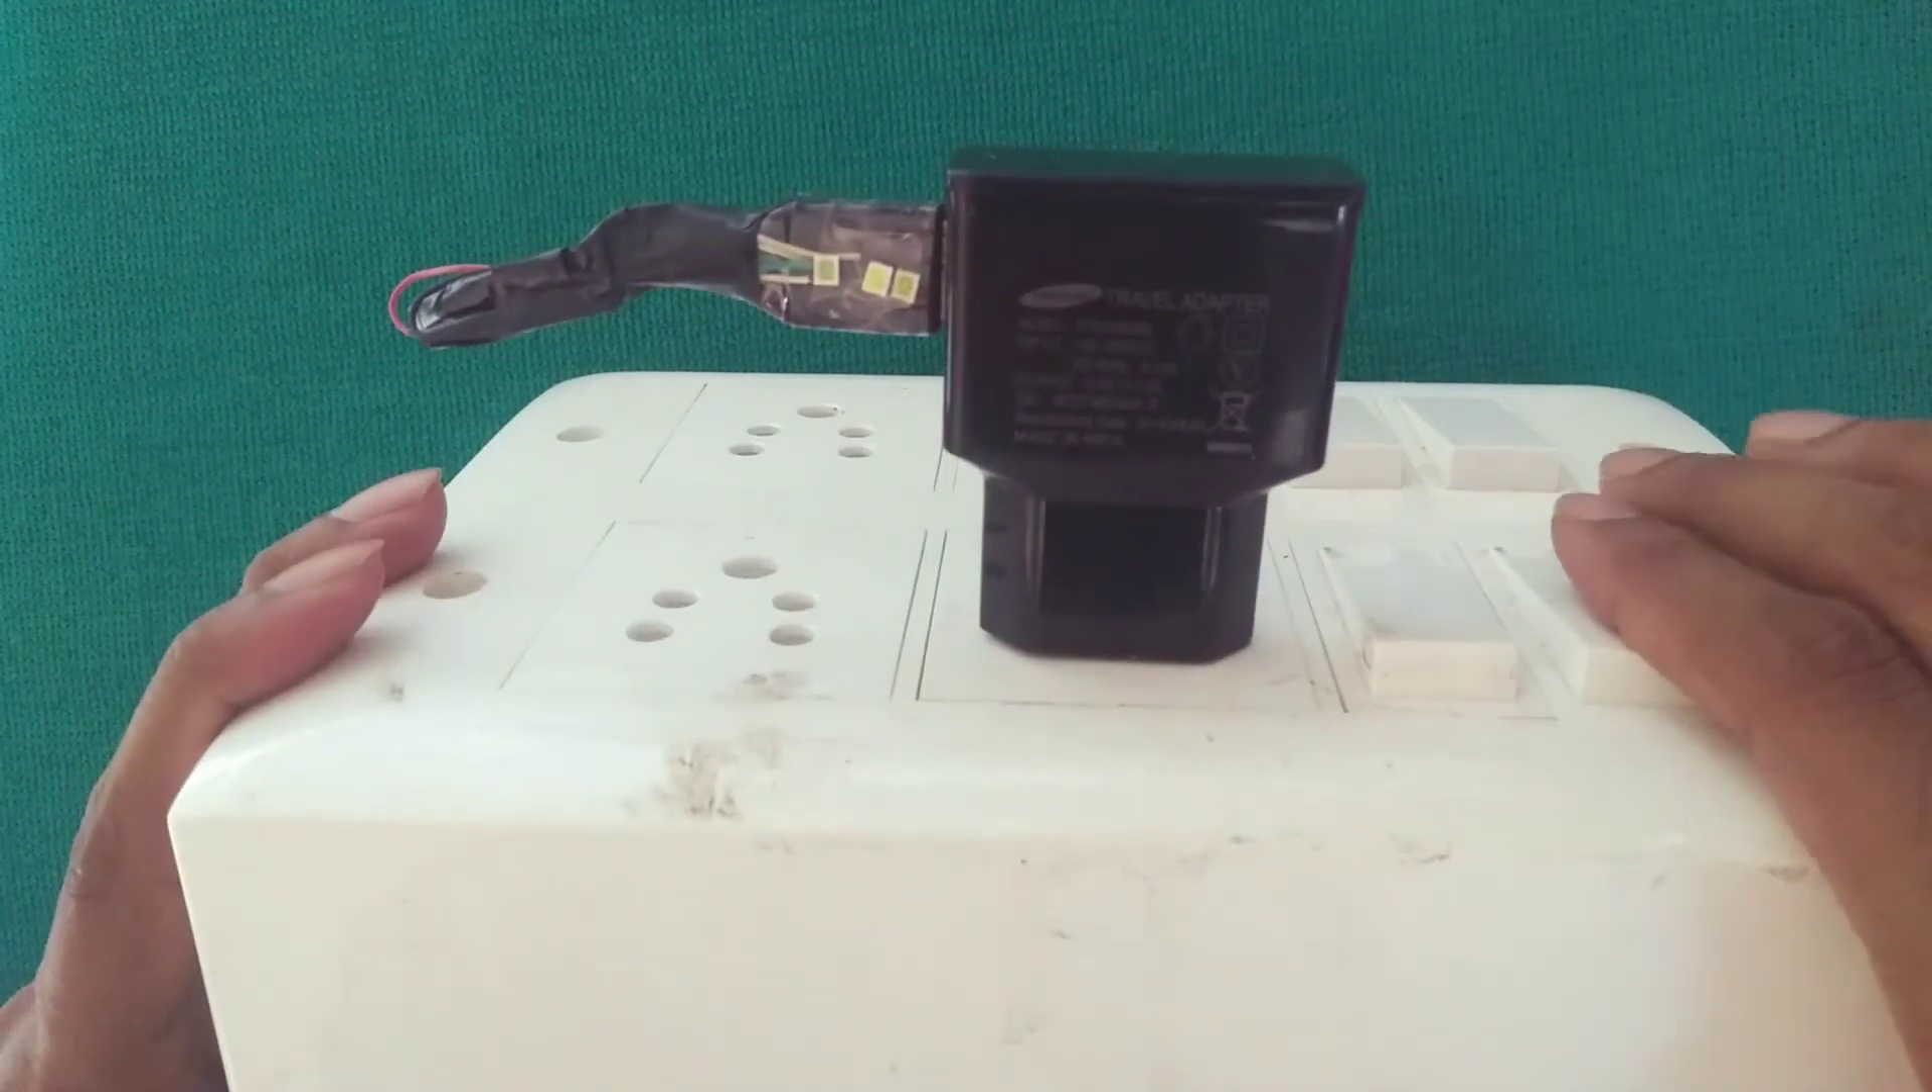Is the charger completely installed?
Yes.